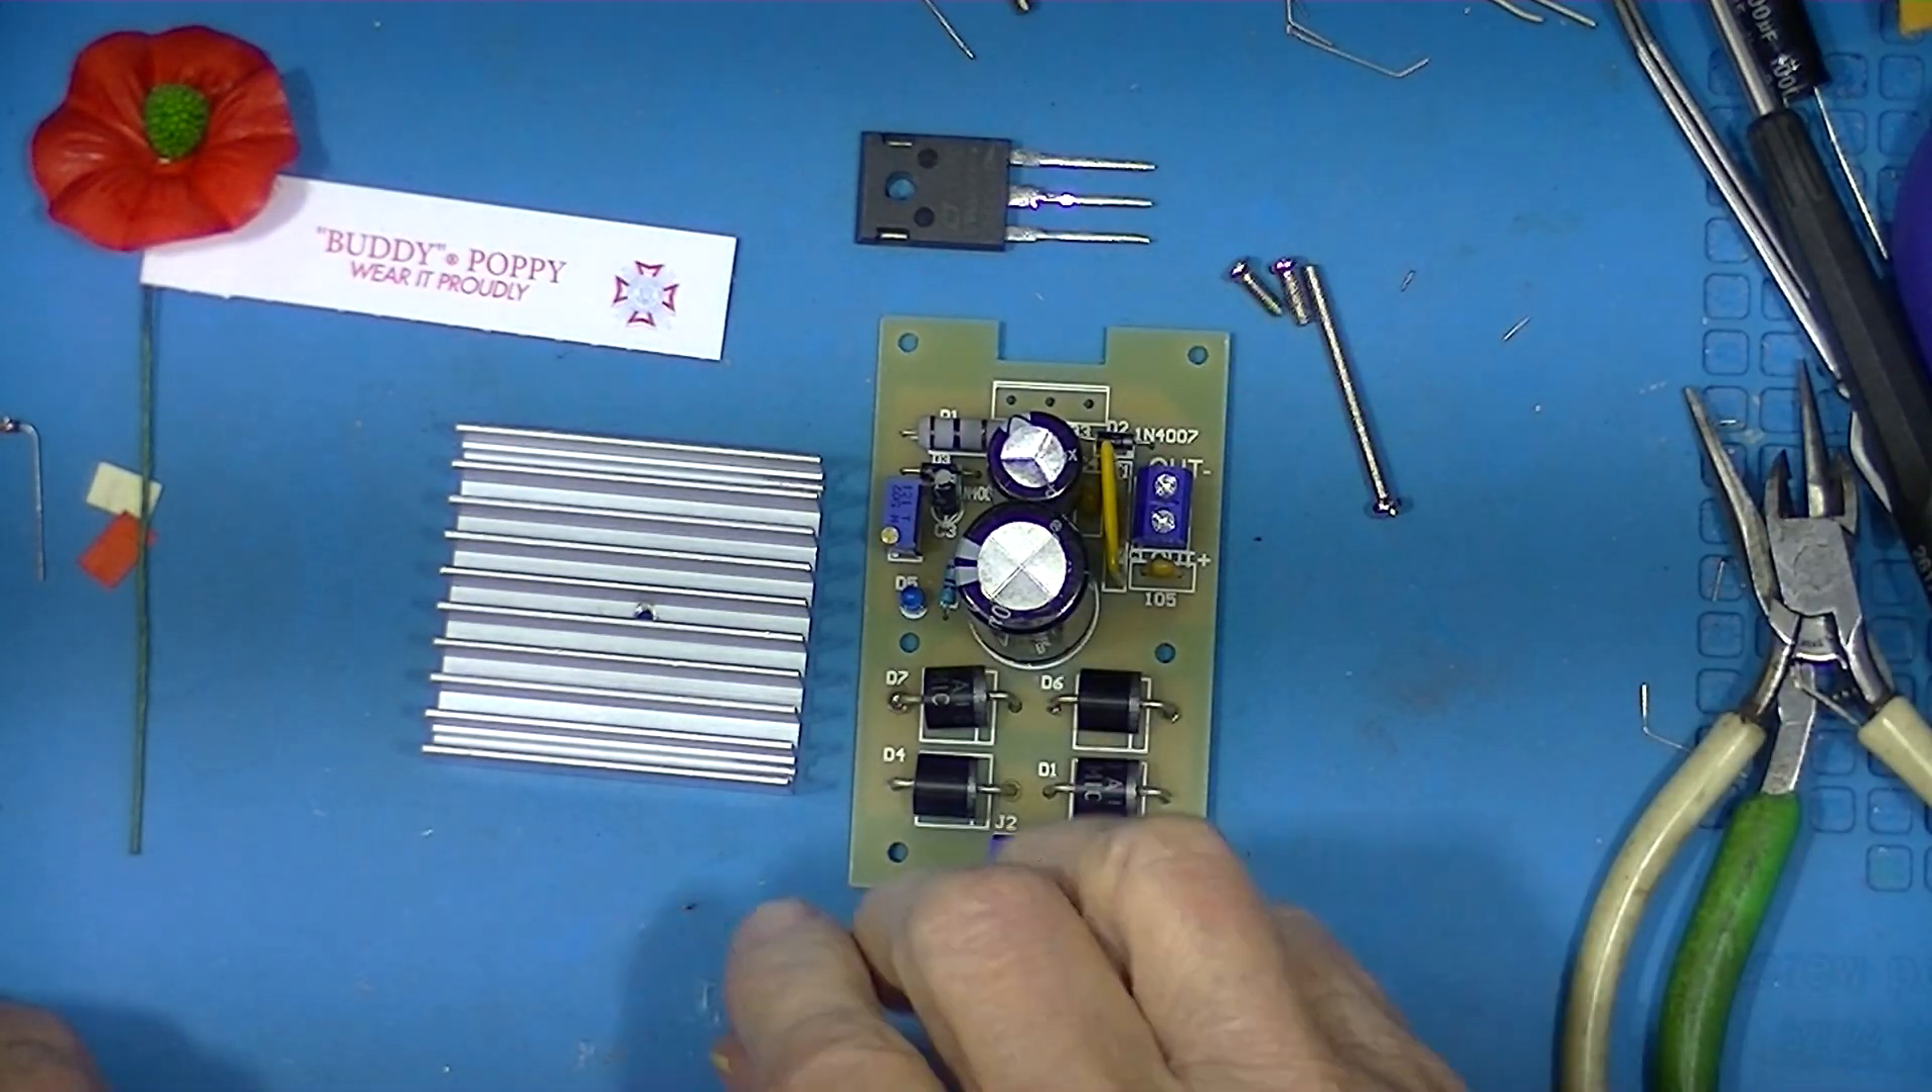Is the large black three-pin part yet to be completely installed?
Yes.